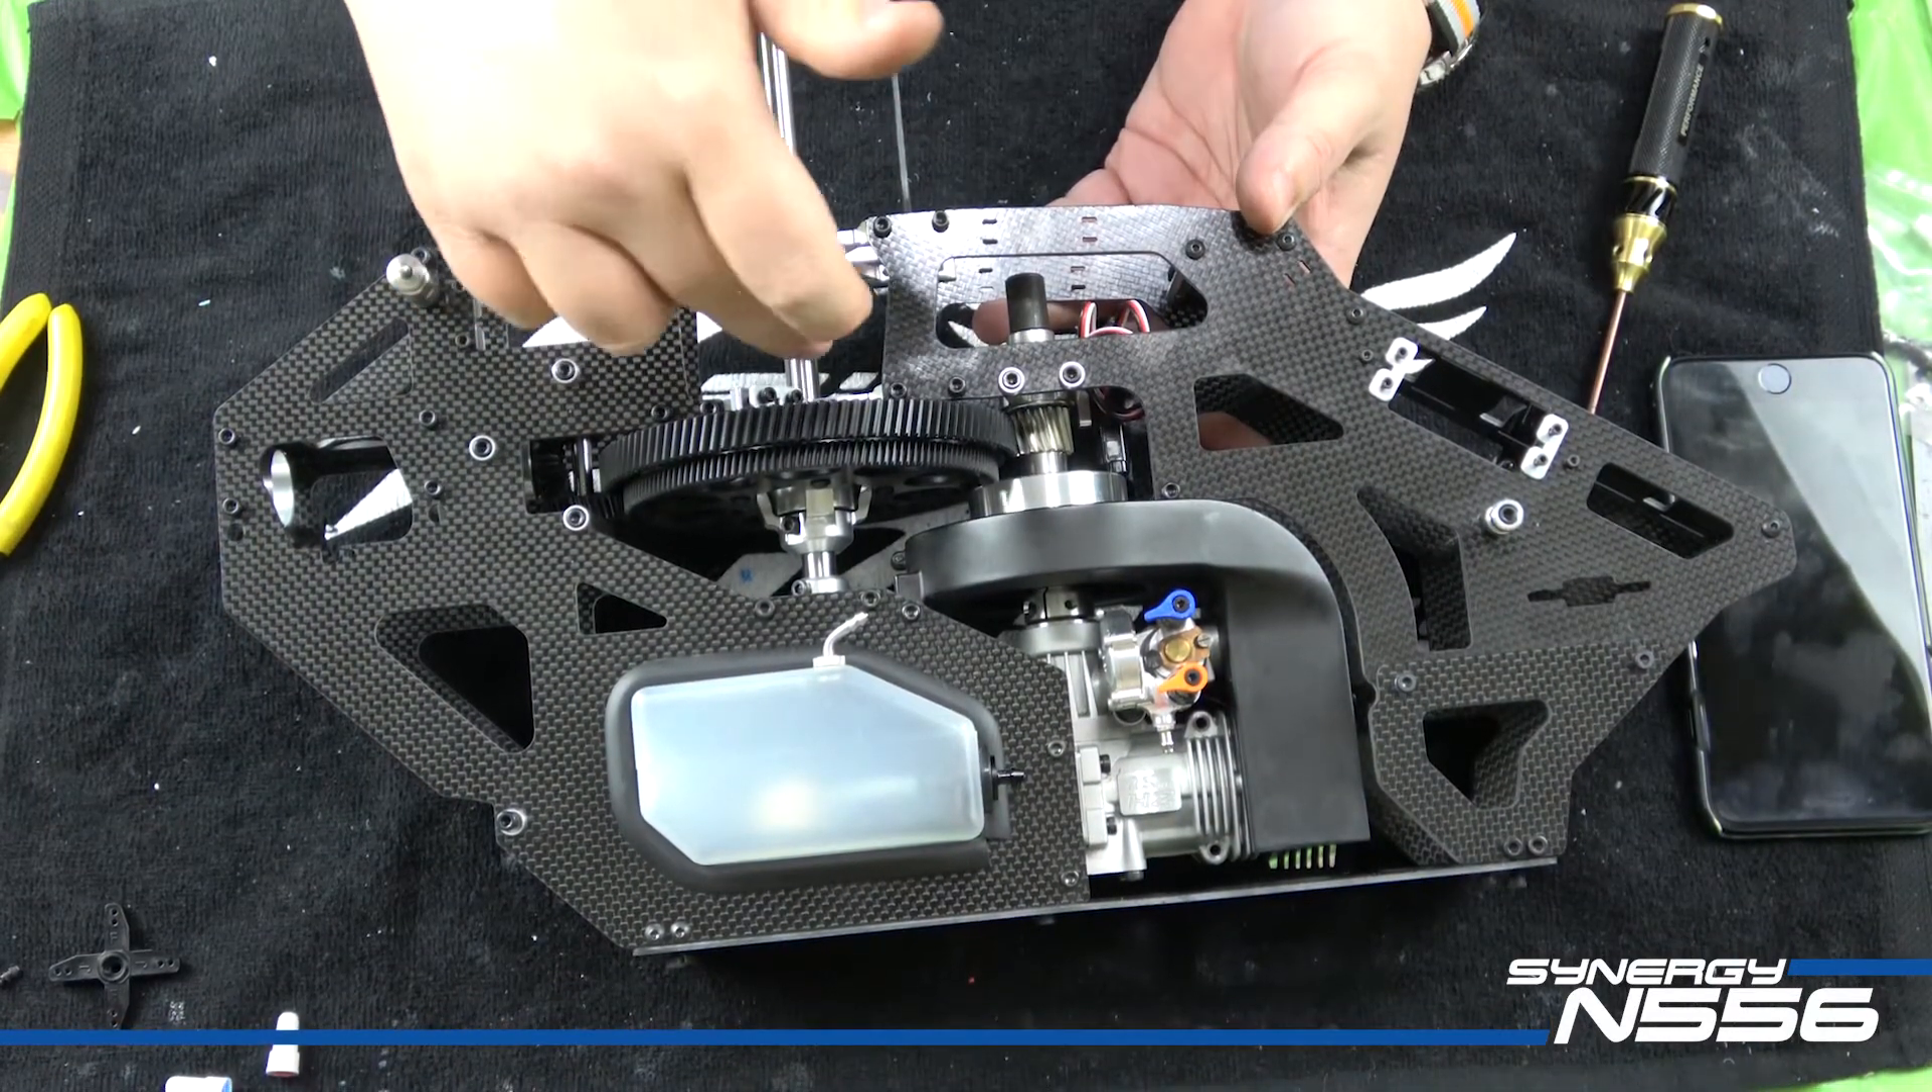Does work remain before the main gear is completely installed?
No.